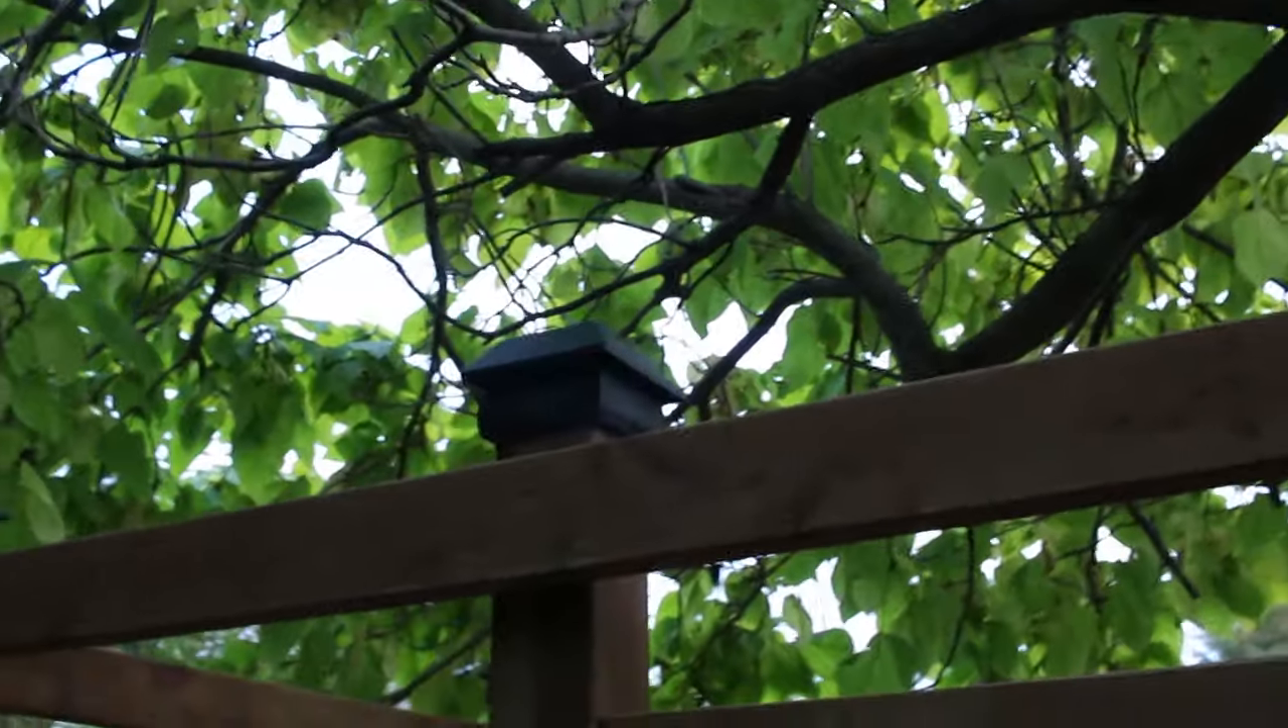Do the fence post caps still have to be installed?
No.